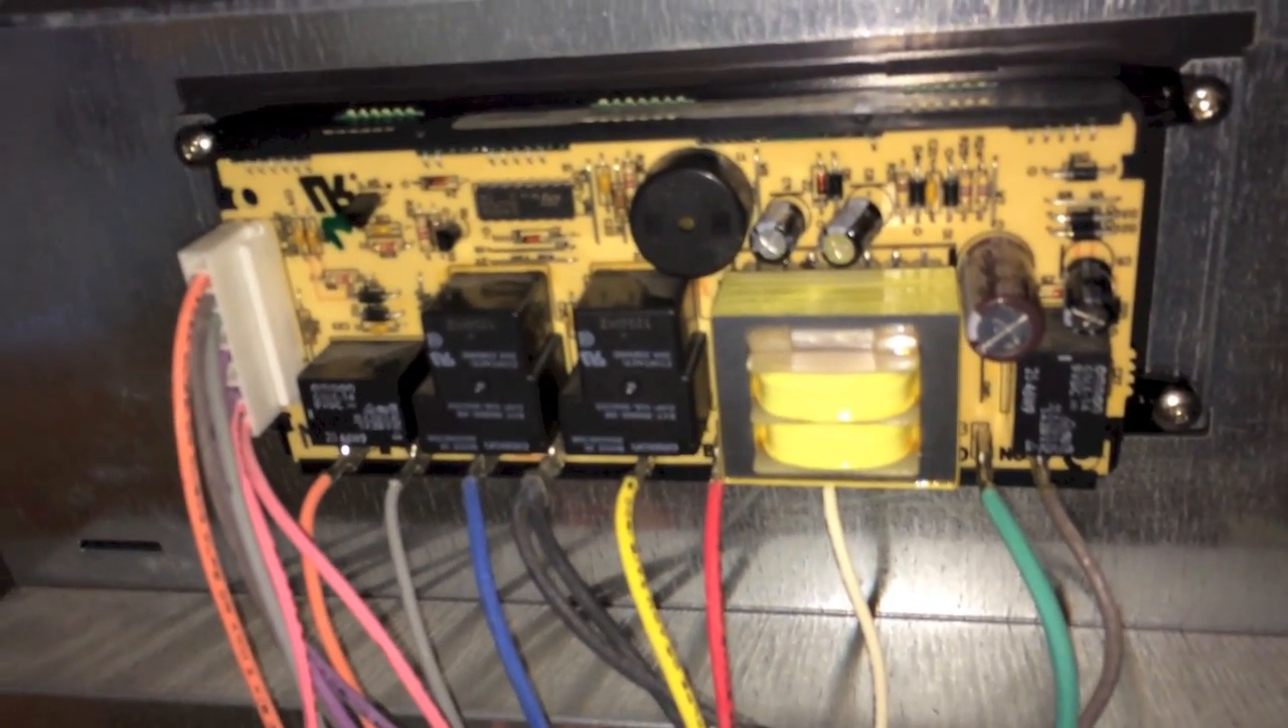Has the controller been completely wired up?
Yes.